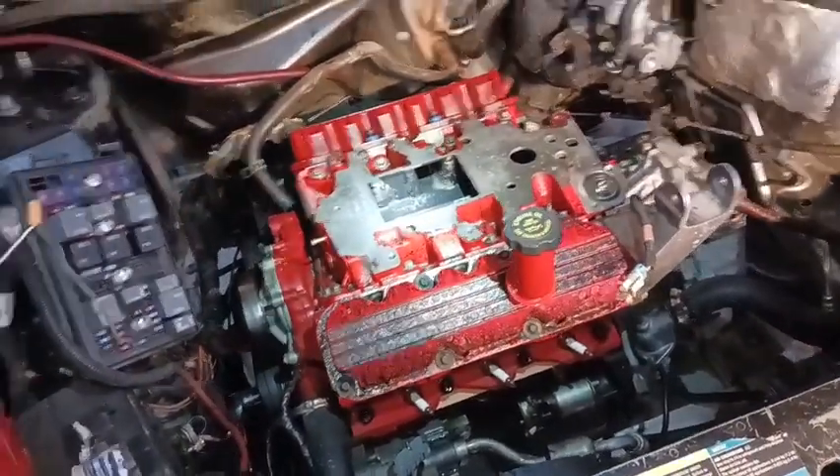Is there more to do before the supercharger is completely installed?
Yes.